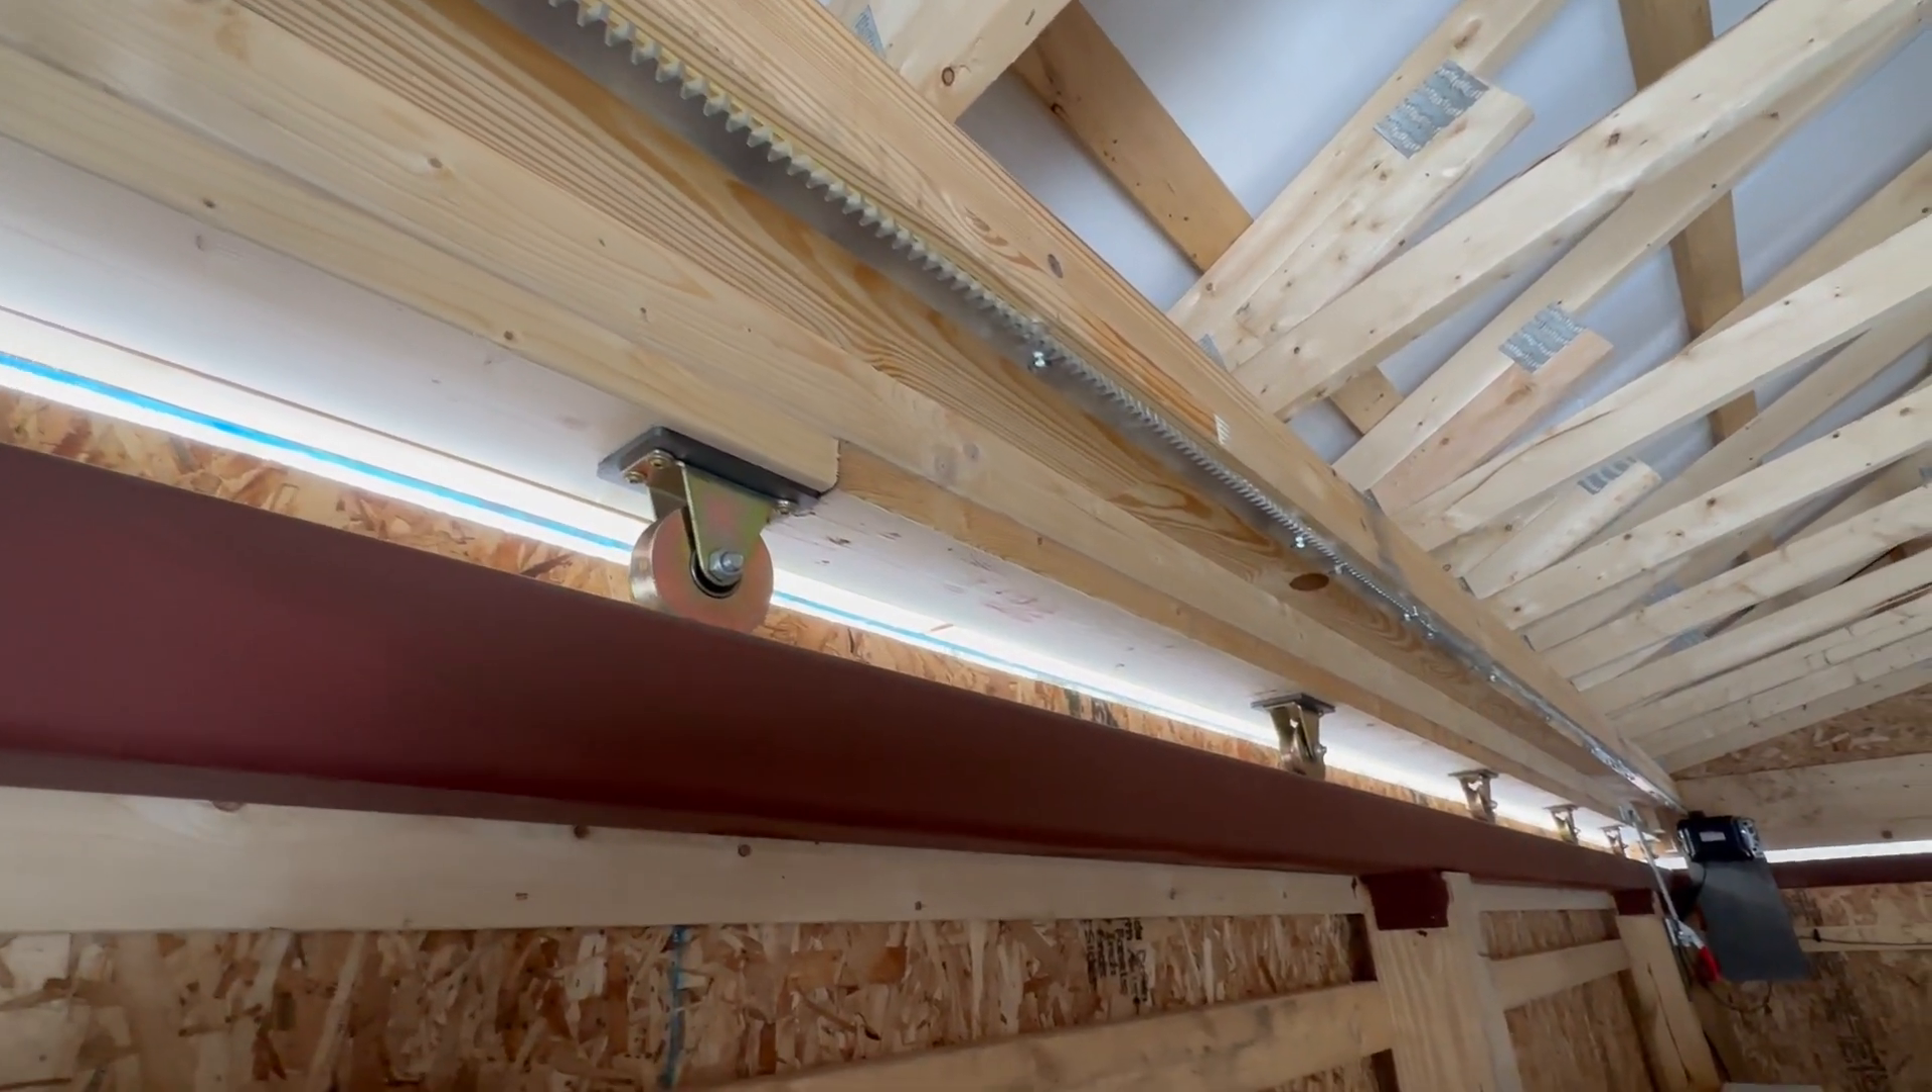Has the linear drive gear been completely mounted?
Yes.